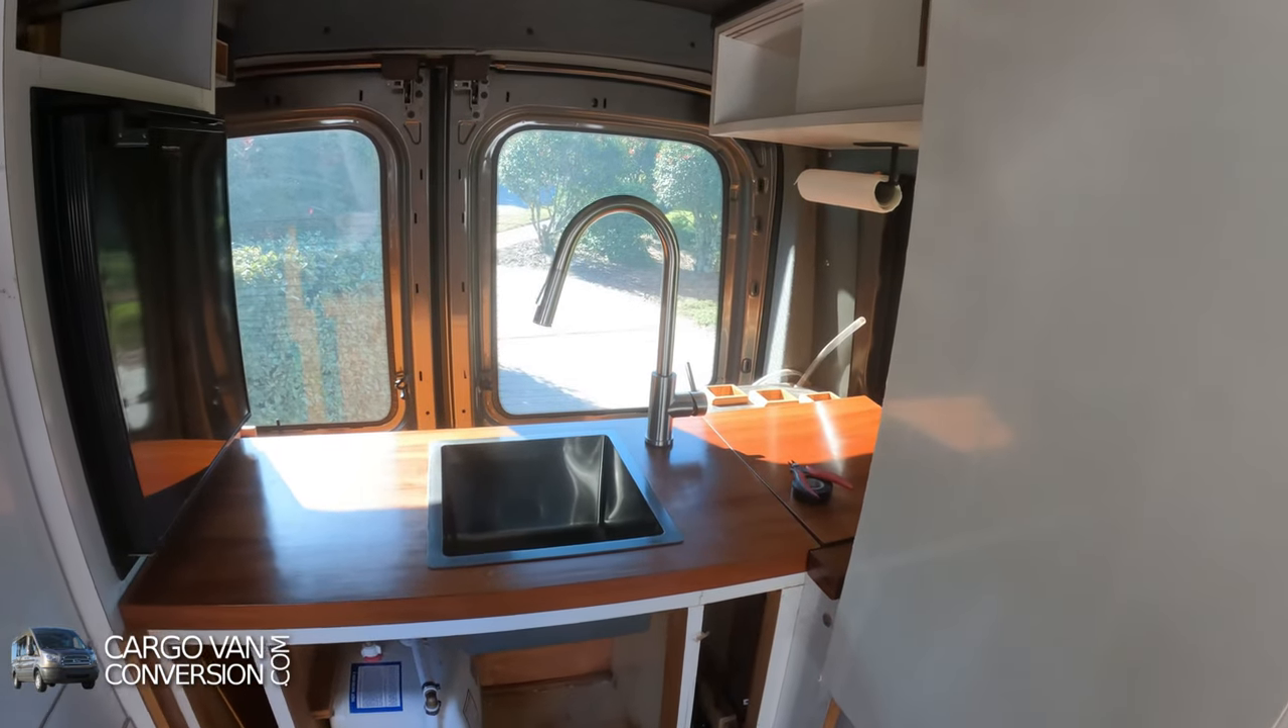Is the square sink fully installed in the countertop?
Yes.